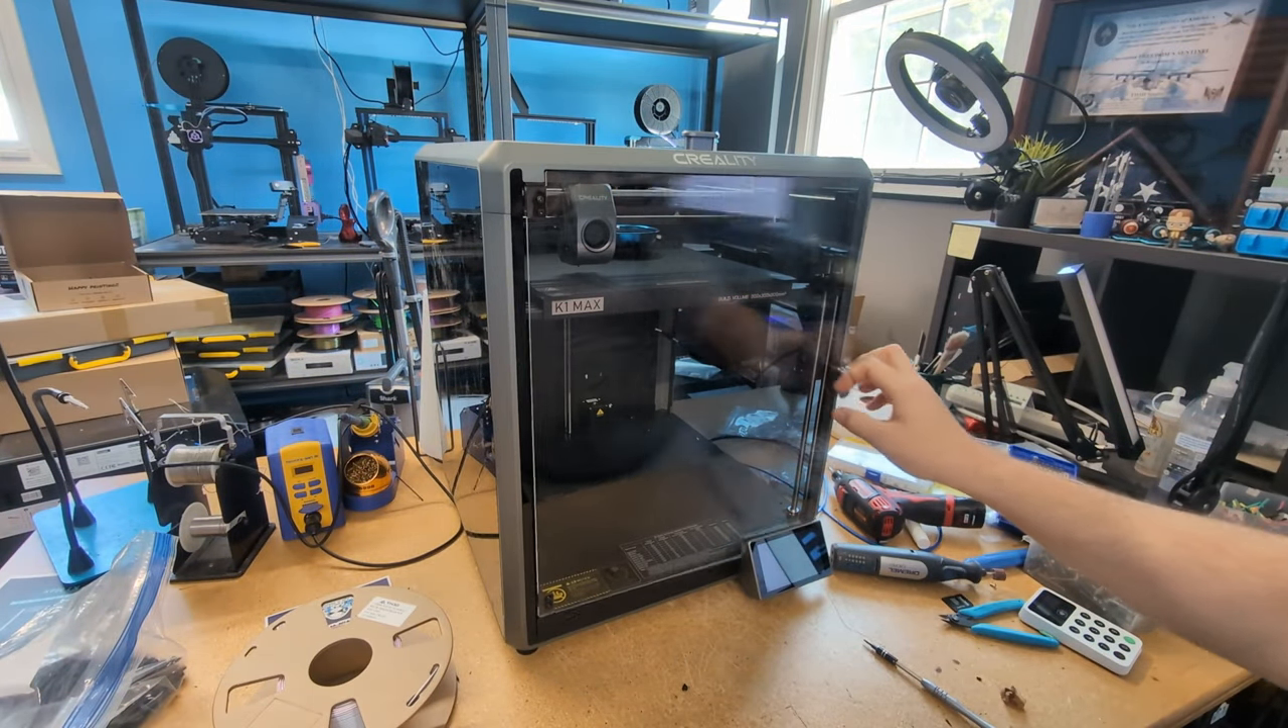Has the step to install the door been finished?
Yes.